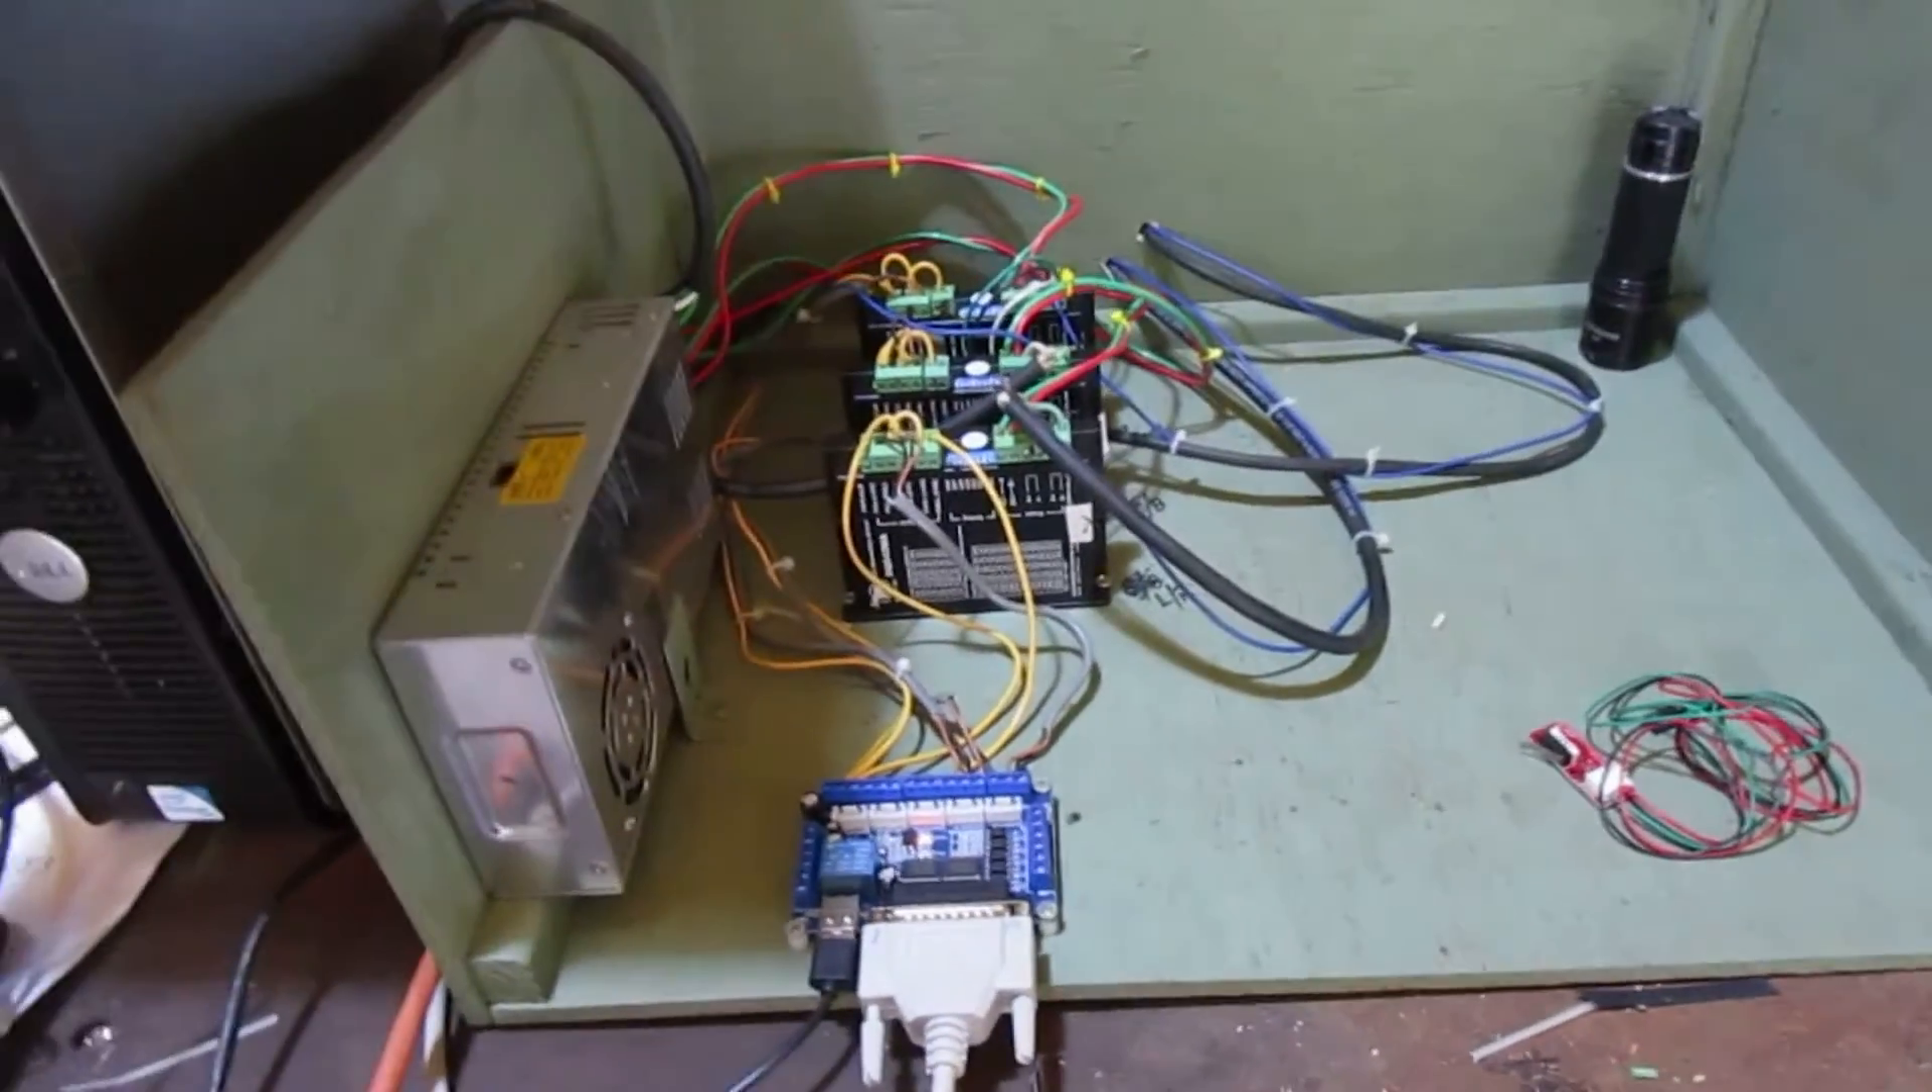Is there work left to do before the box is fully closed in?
Yes.